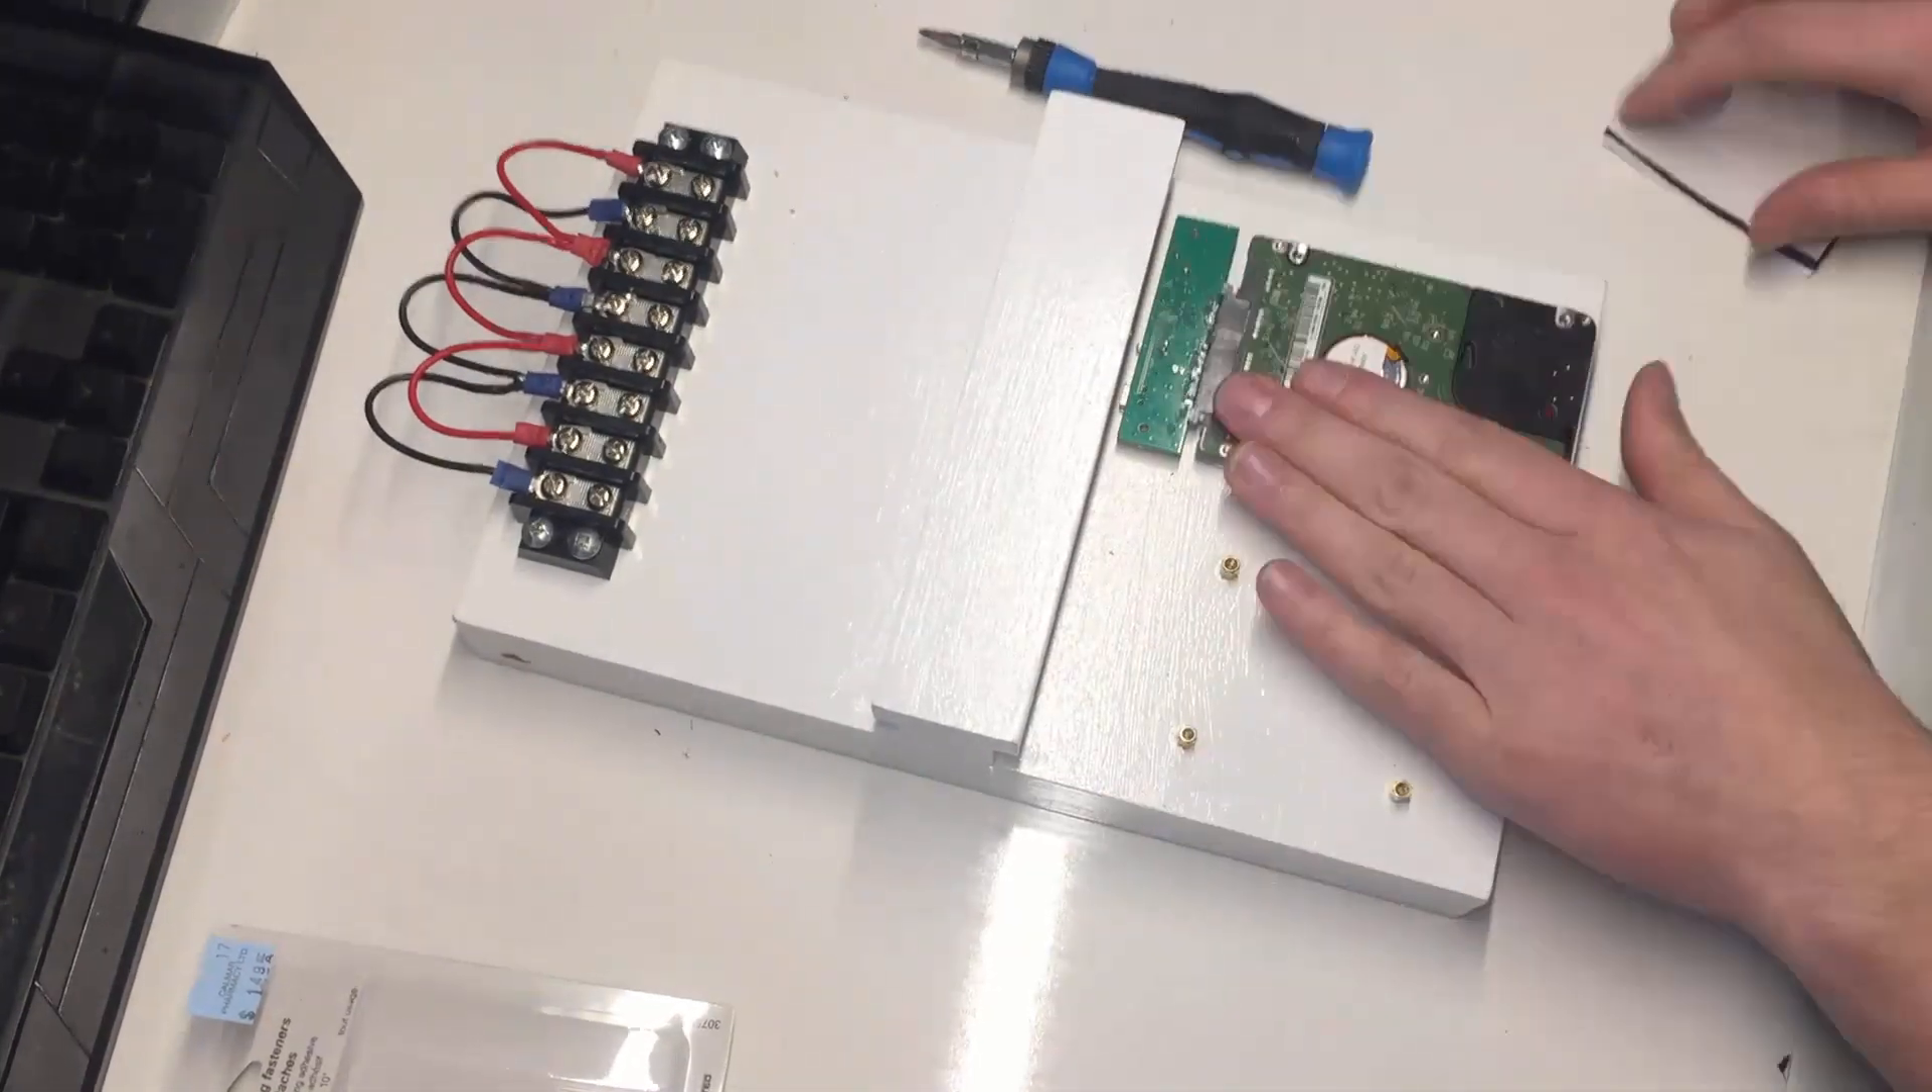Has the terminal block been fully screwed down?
Yes.